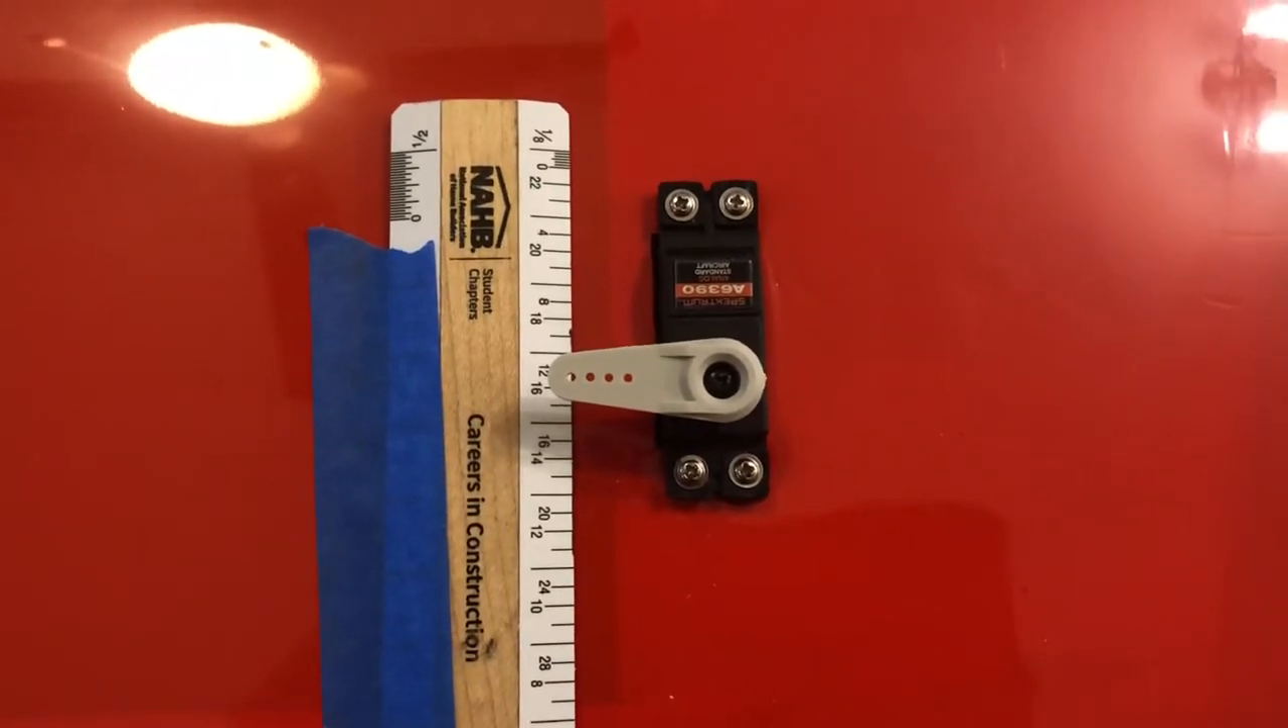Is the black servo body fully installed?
Yes.